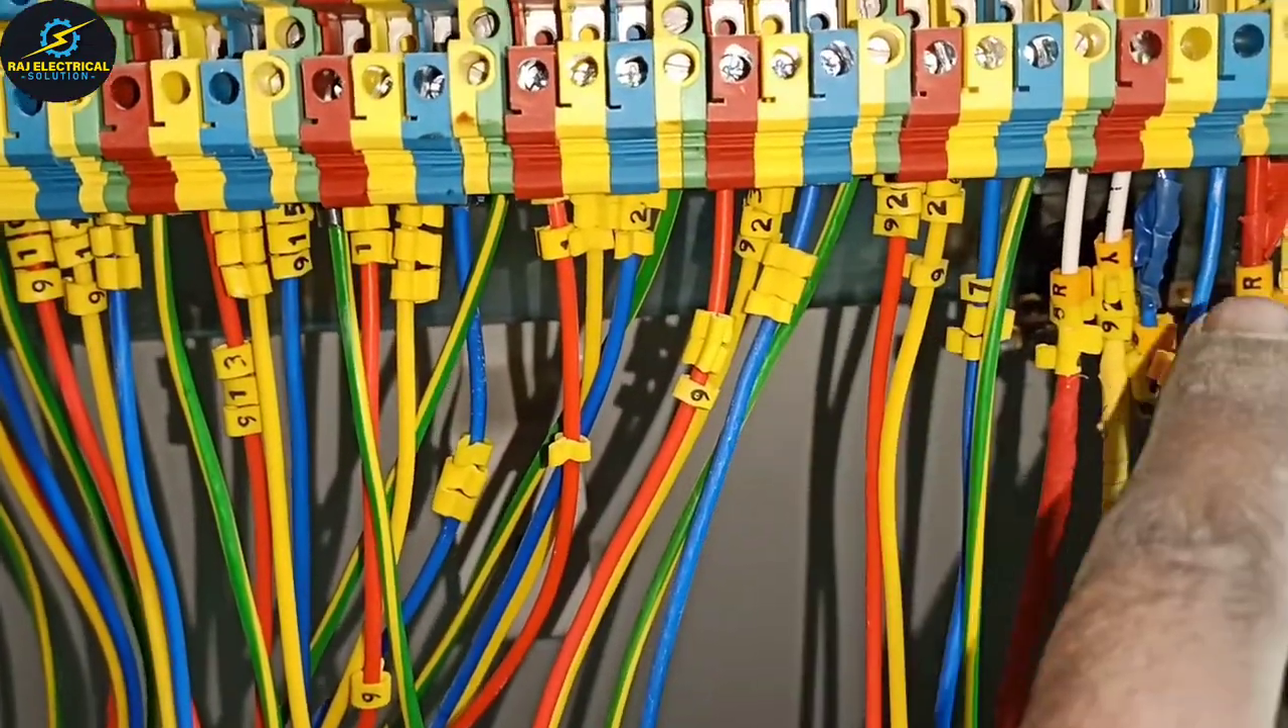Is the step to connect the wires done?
Yes.